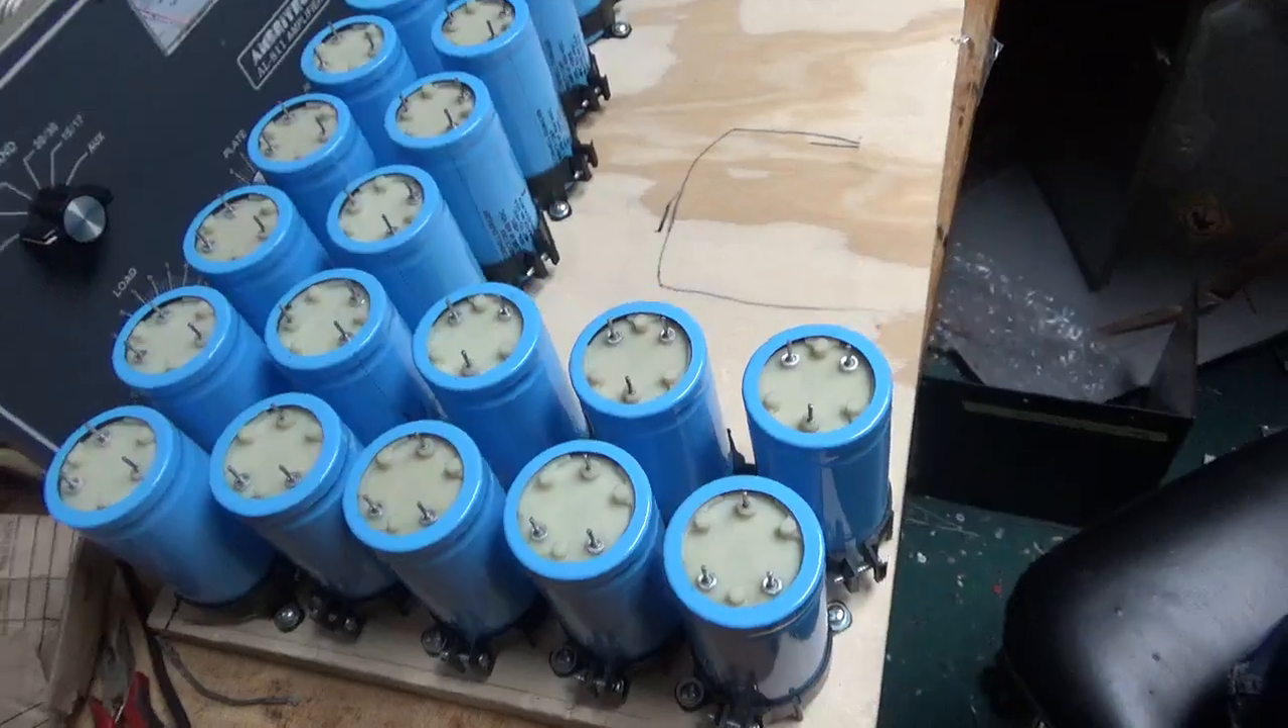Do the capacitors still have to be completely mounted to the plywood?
No.